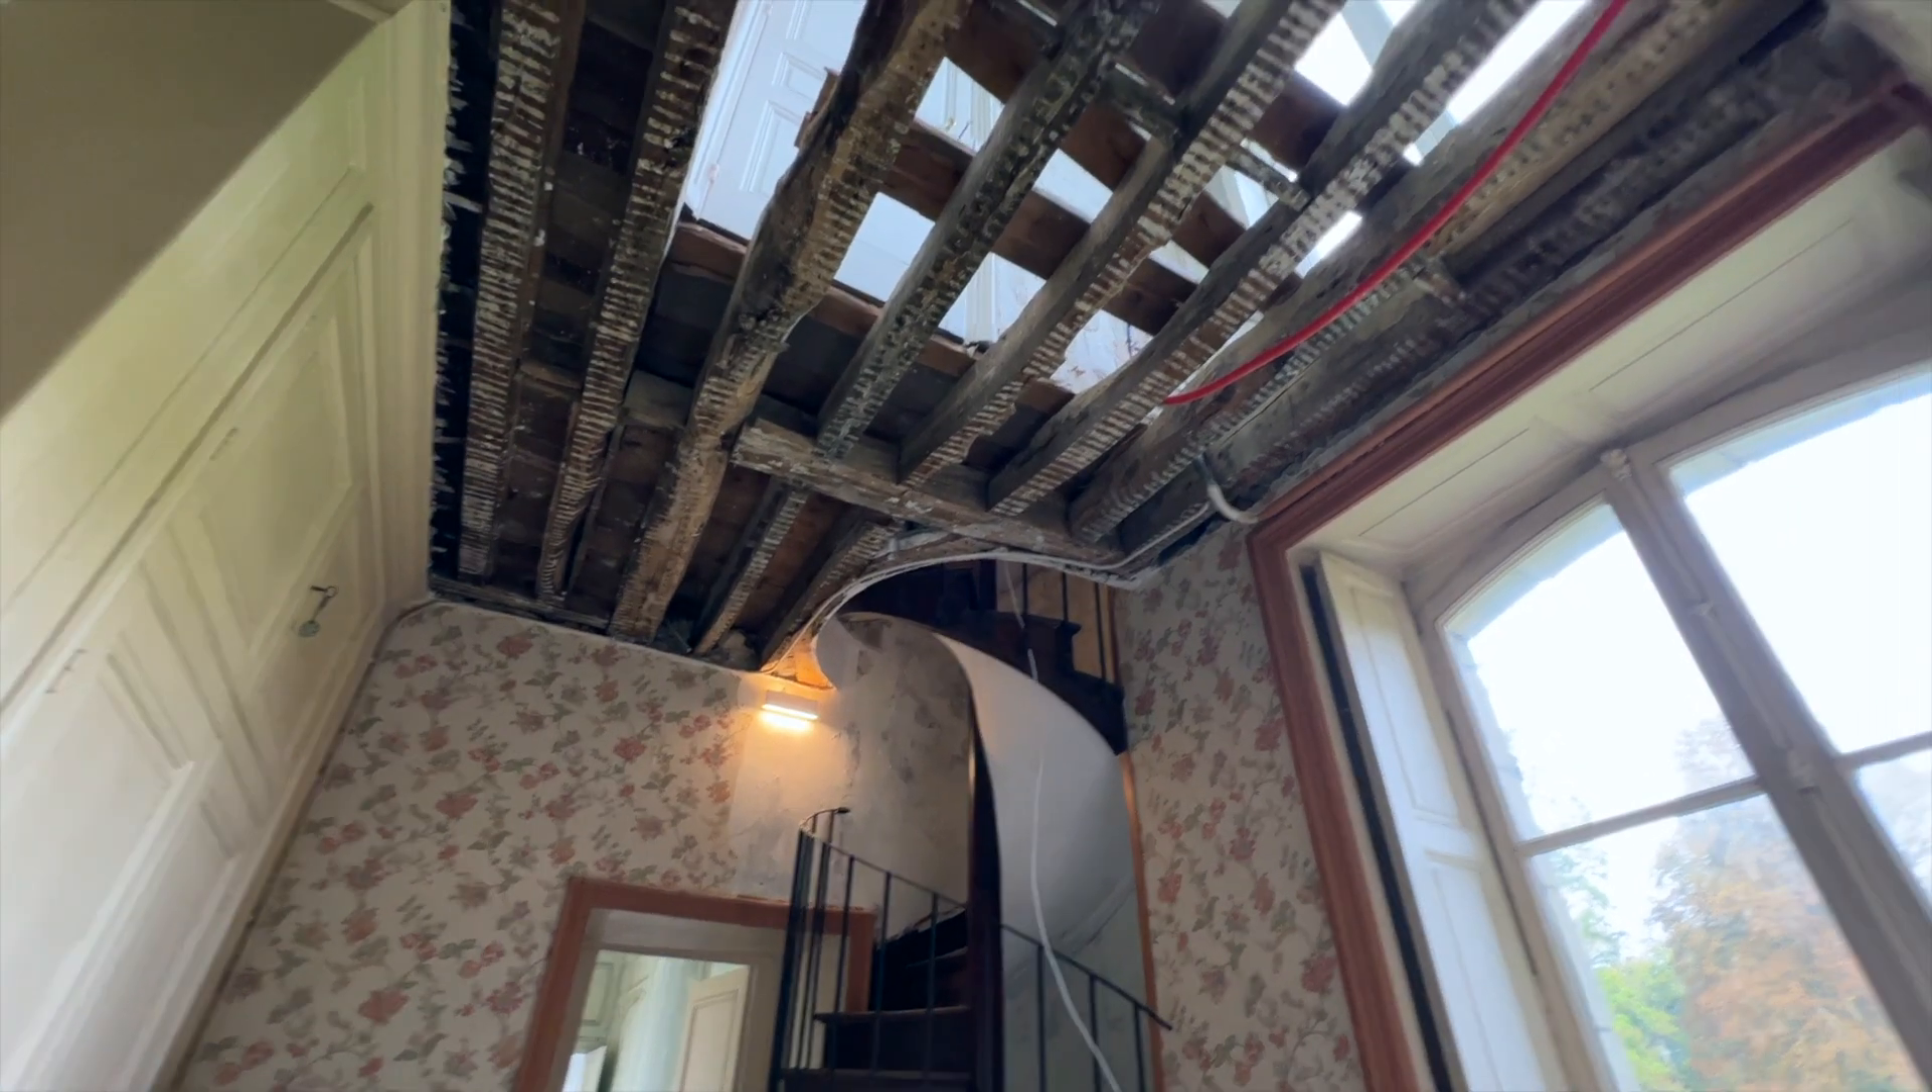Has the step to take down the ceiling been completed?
Yes.